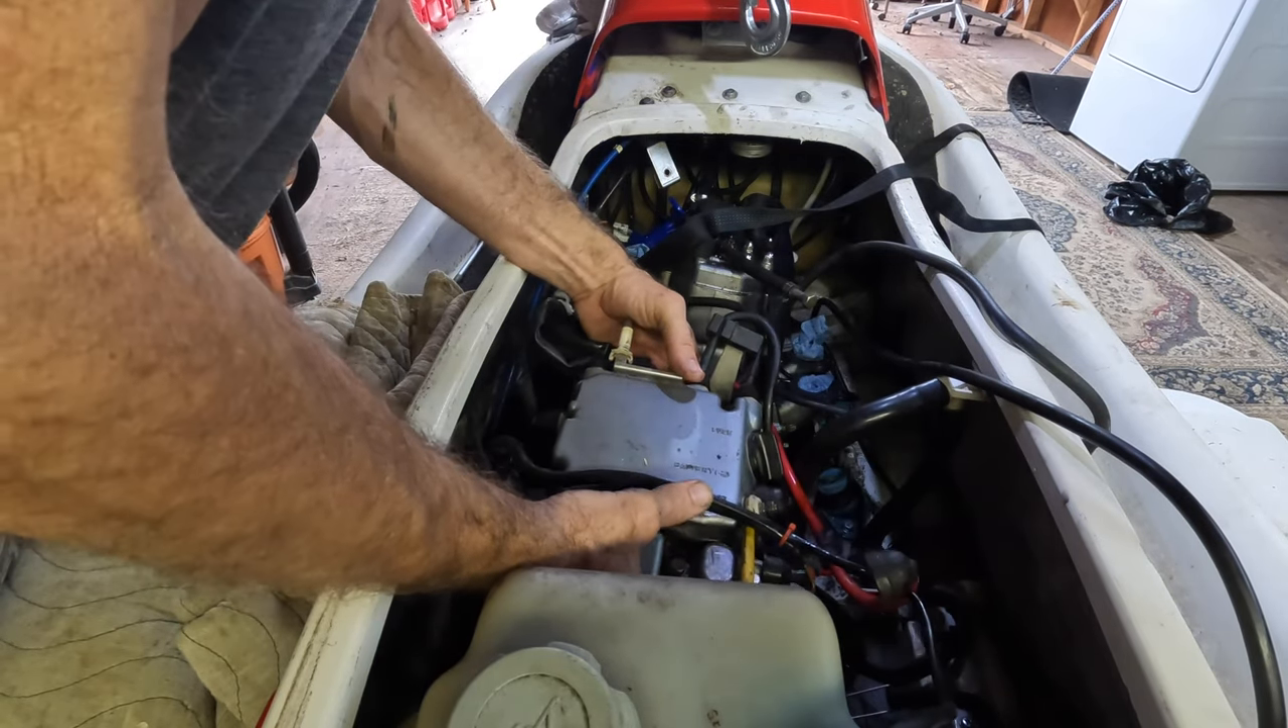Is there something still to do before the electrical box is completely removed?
Yes.